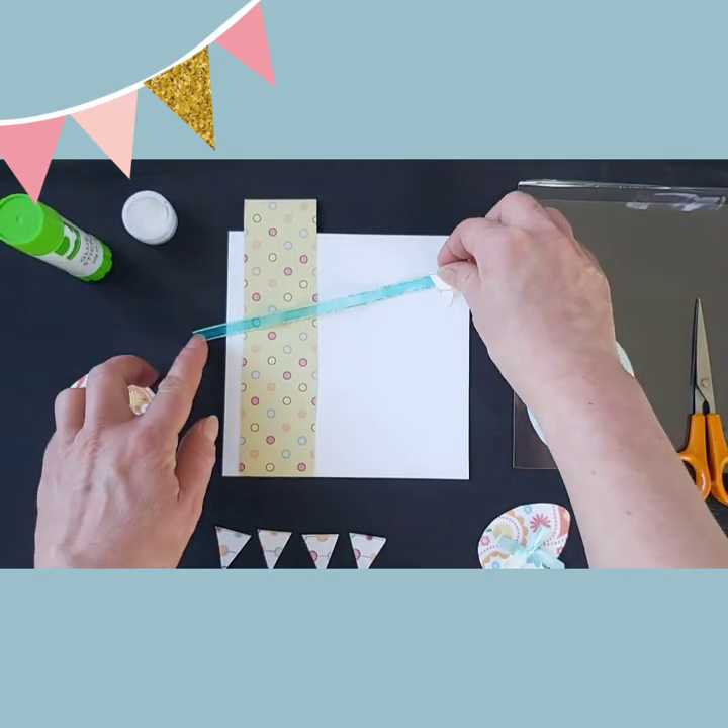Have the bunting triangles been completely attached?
No.